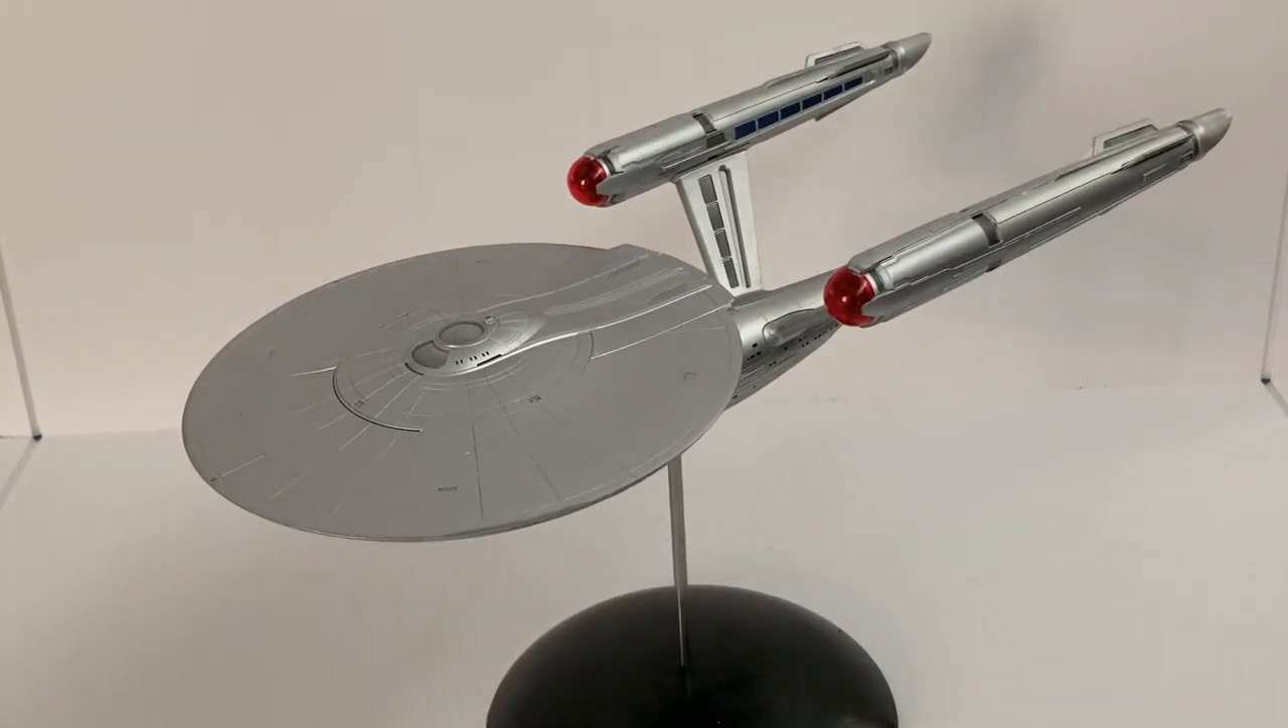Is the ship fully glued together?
Yes.